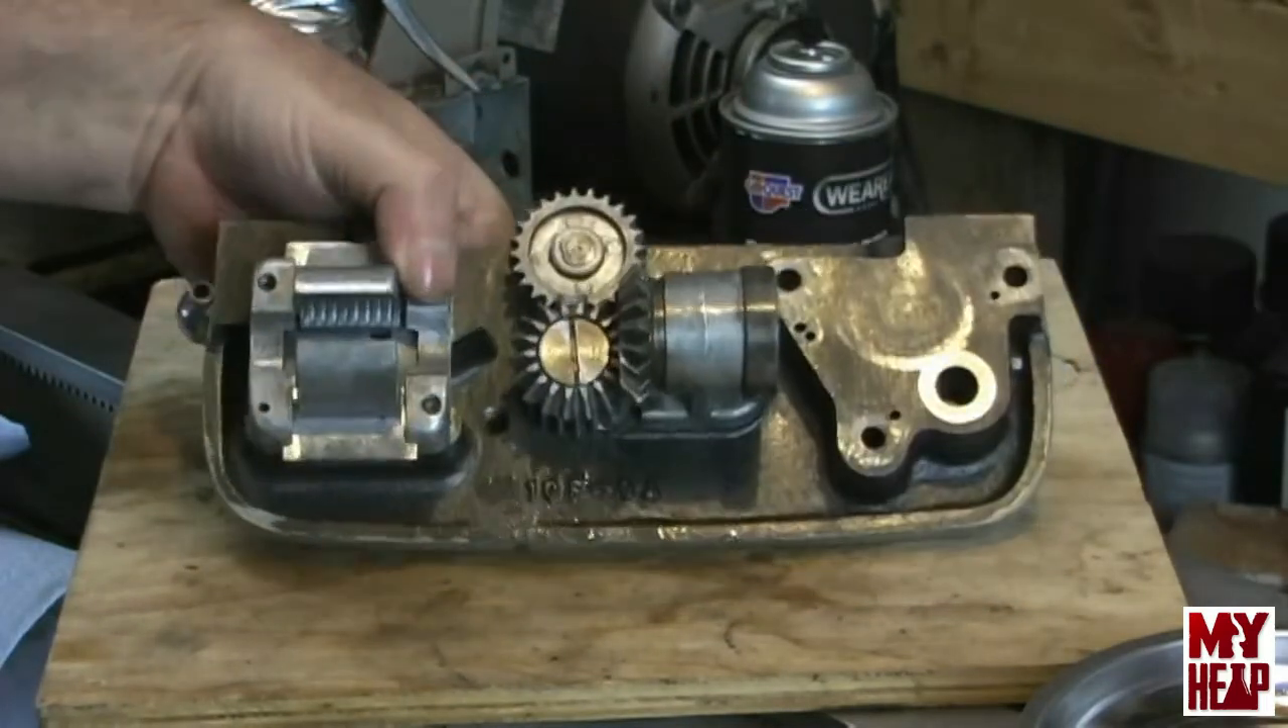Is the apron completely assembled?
No.